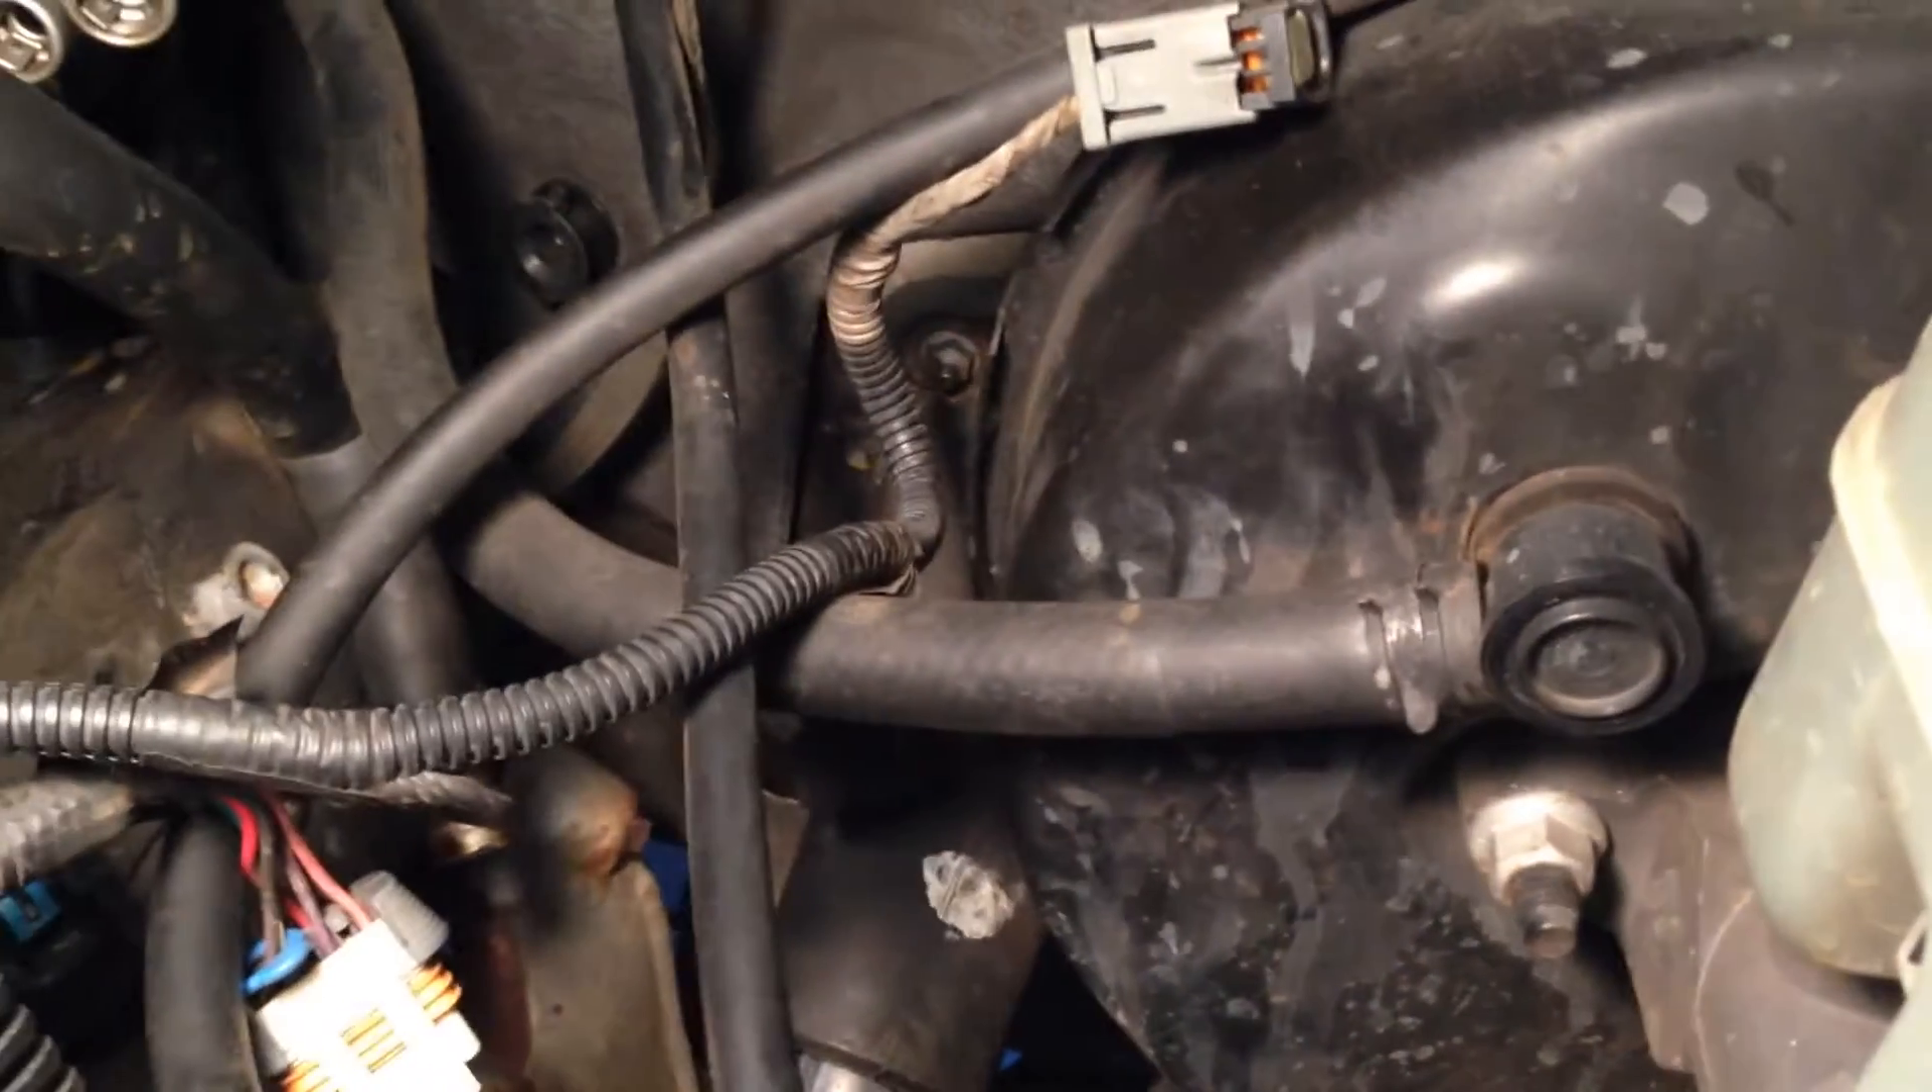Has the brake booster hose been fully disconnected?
No.